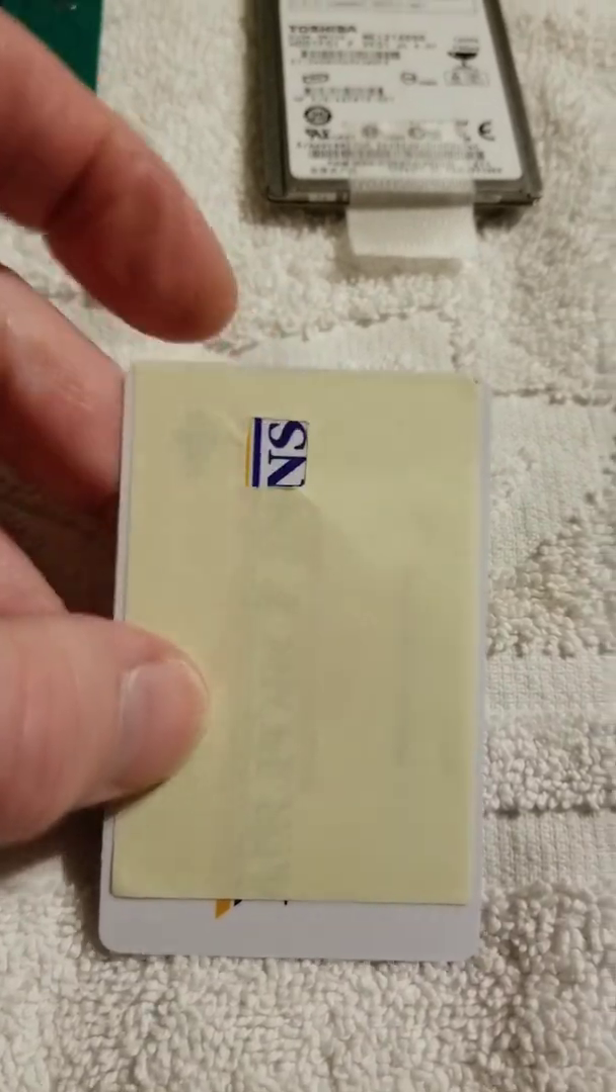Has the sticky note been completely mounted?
Yes.